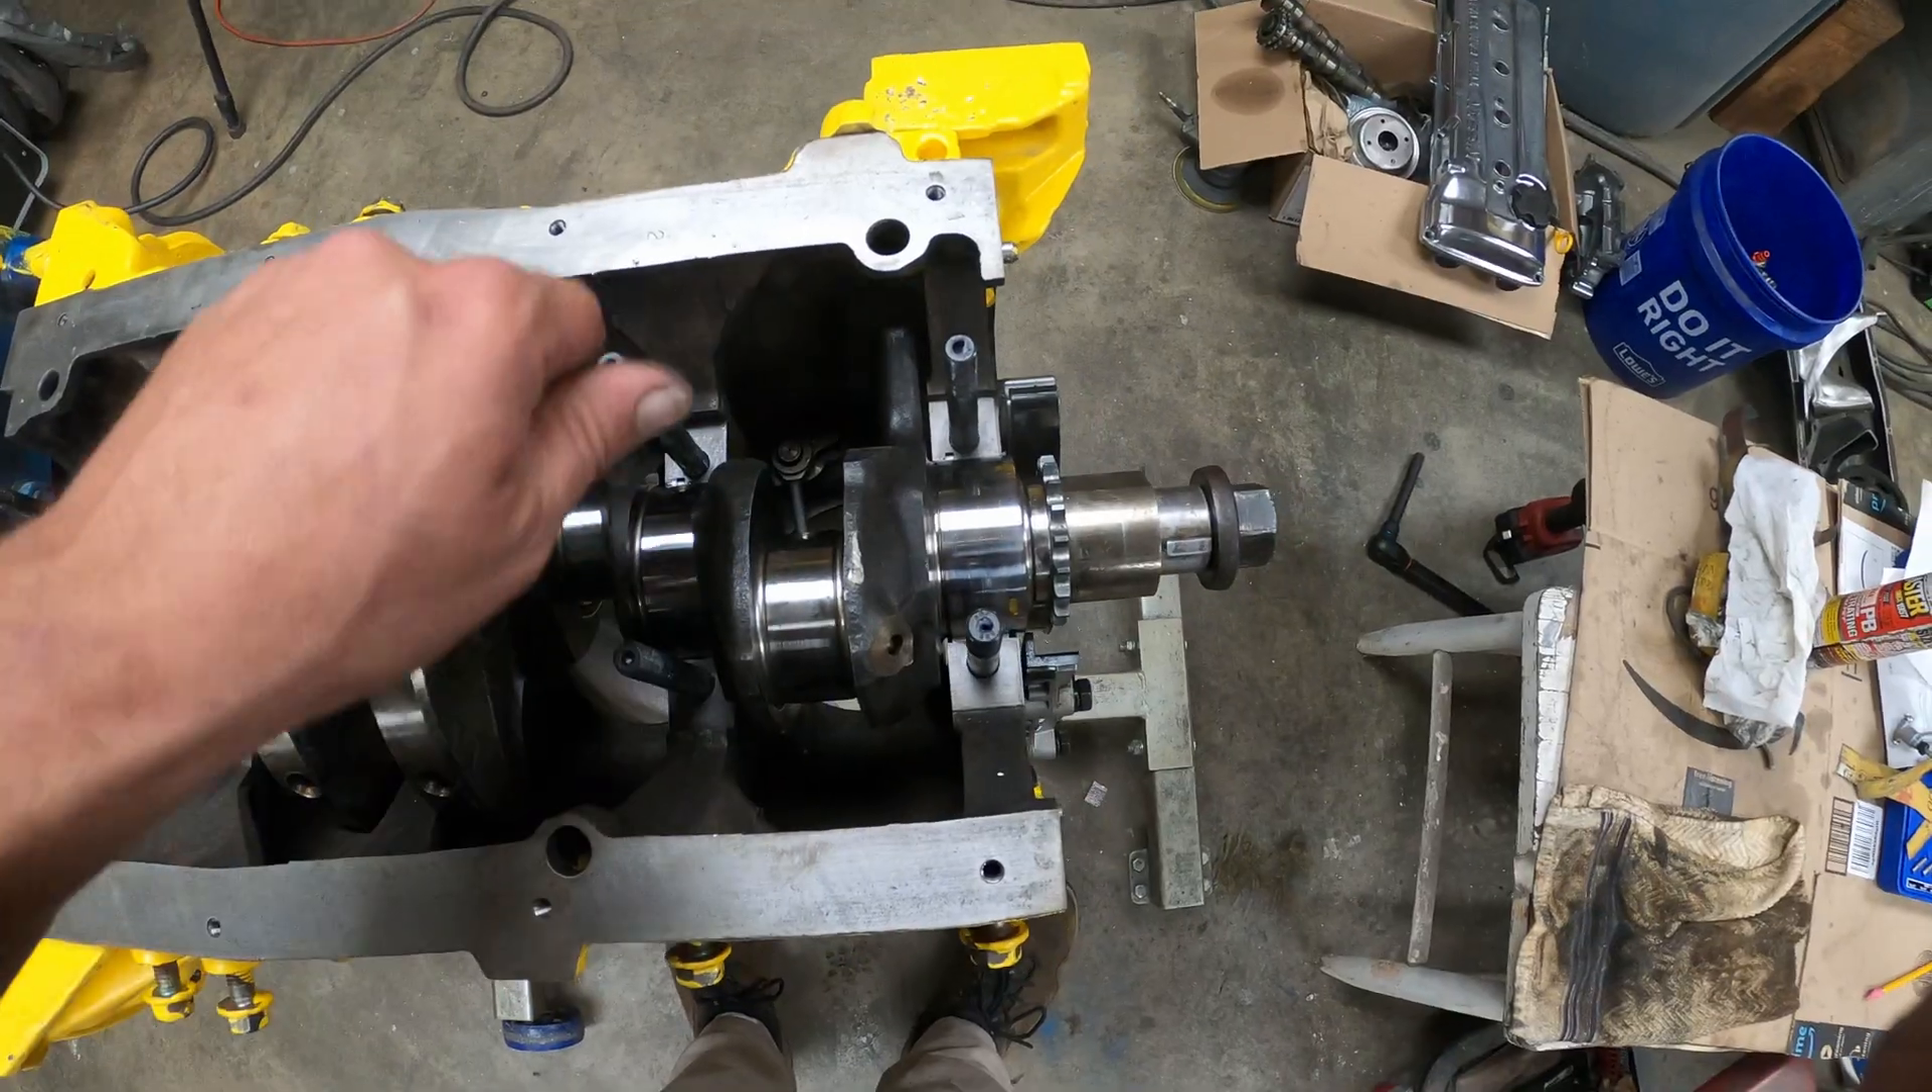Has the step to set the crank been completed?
Yes.